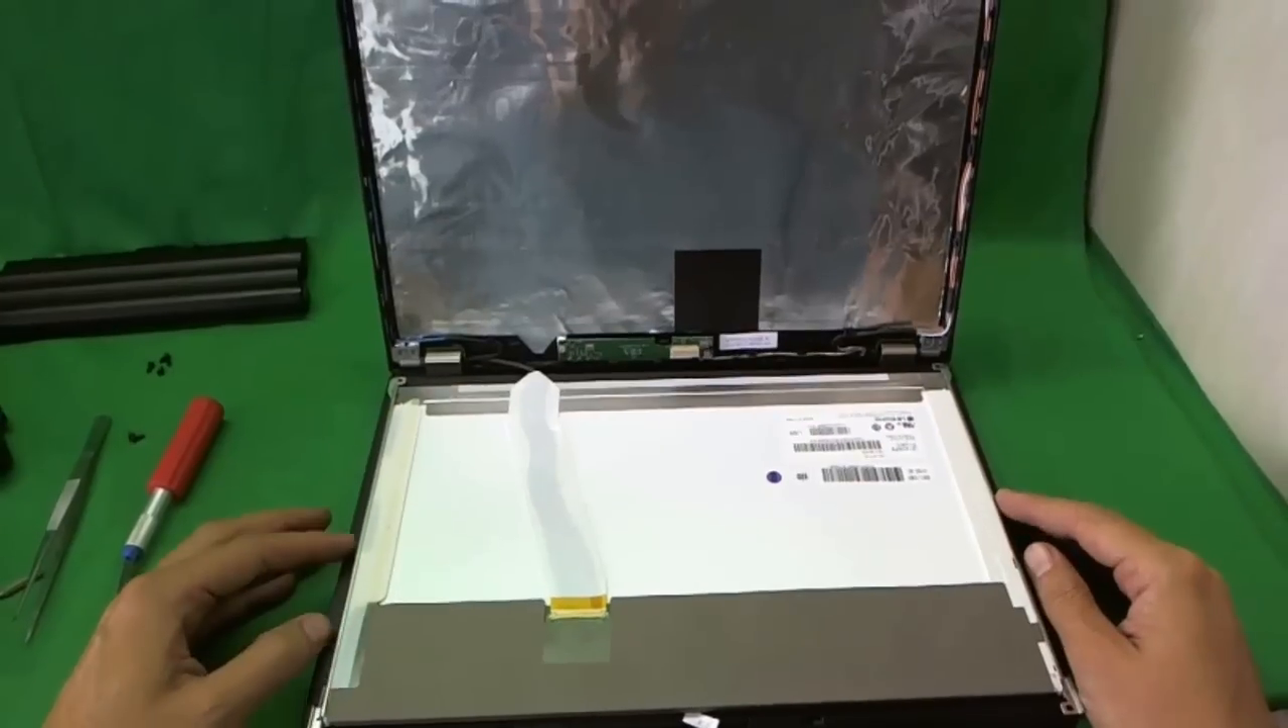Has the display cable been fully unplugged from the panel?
No.